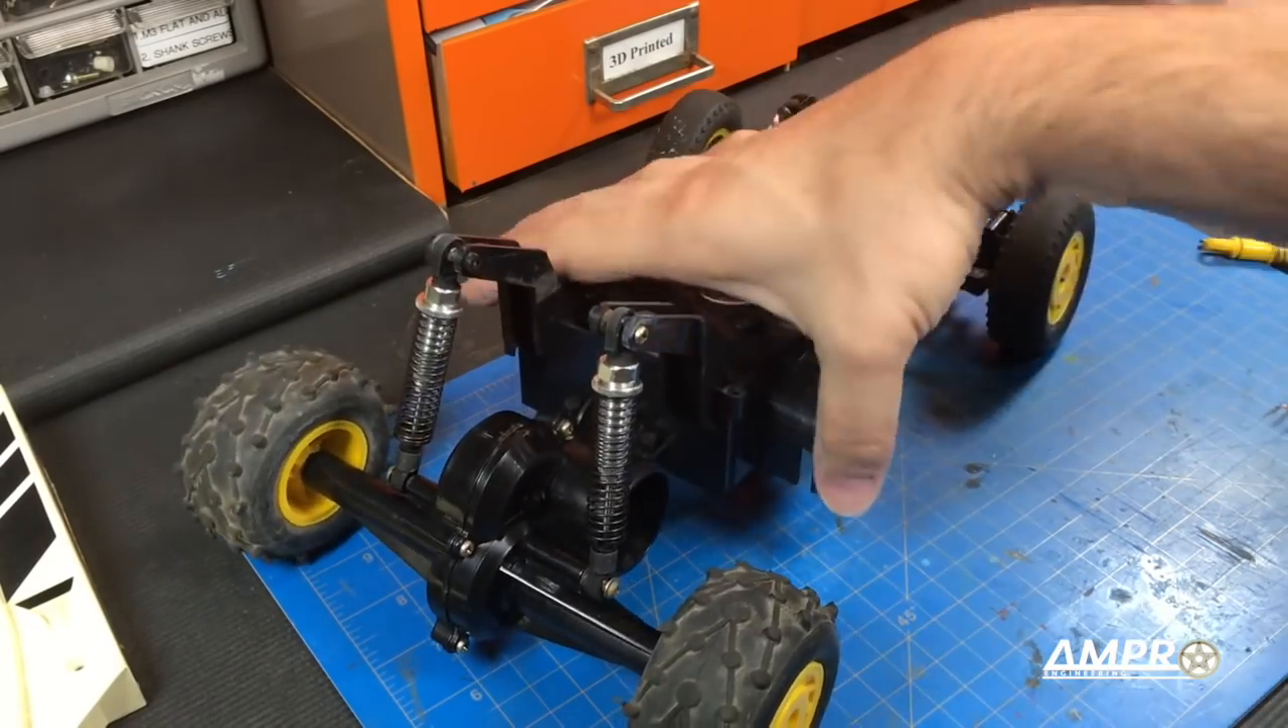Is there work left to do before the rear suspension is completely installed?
No.